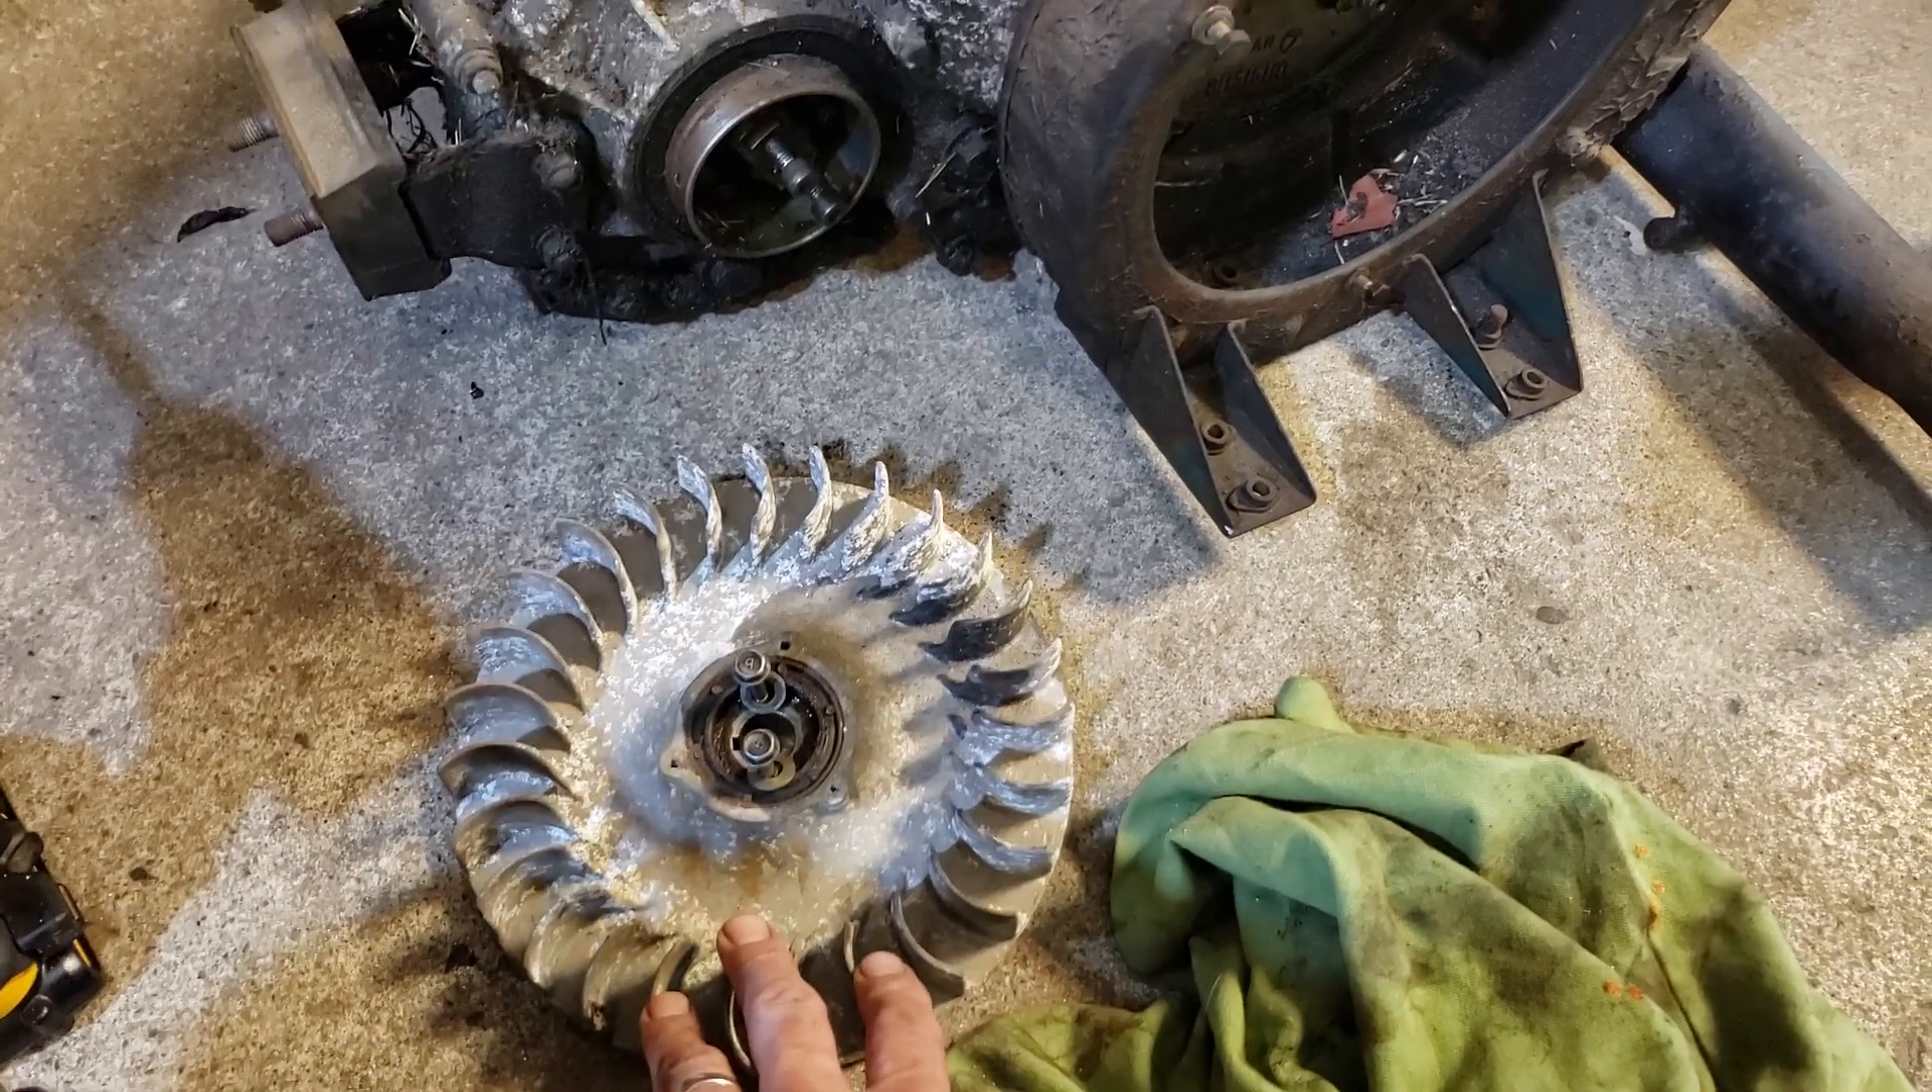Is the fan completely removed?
Yes.